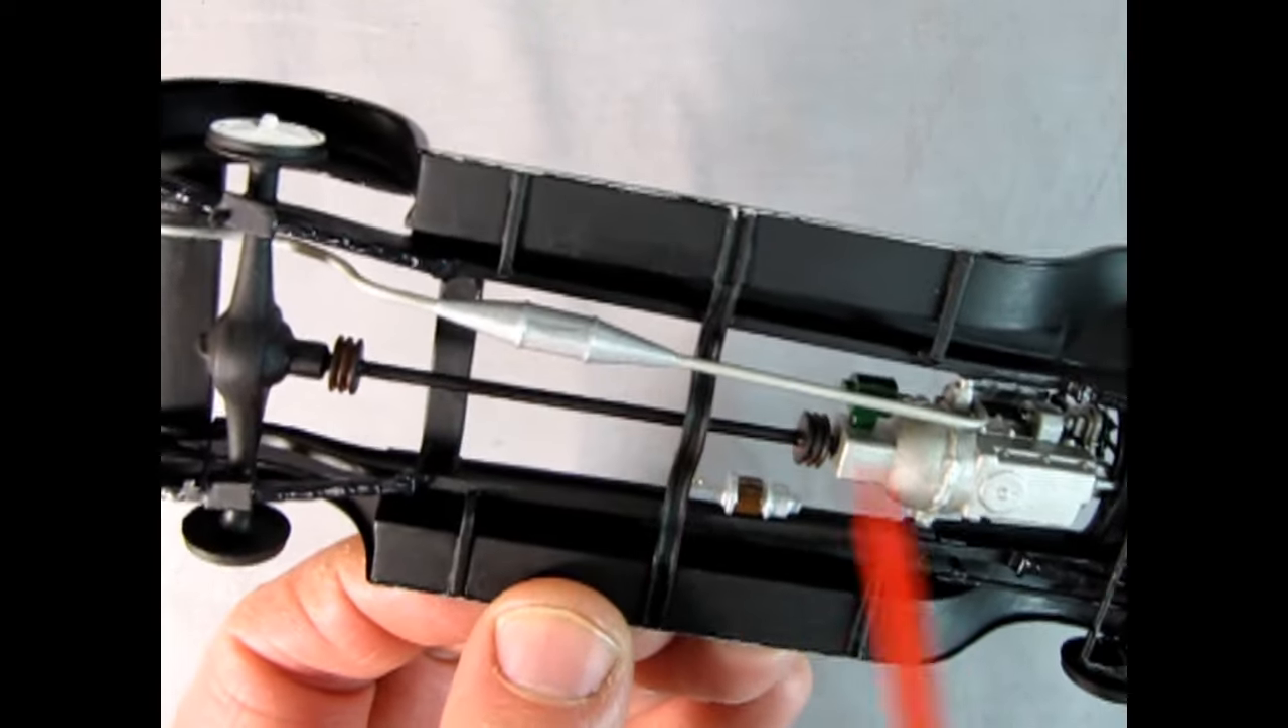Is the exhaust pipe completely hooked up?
Yes.